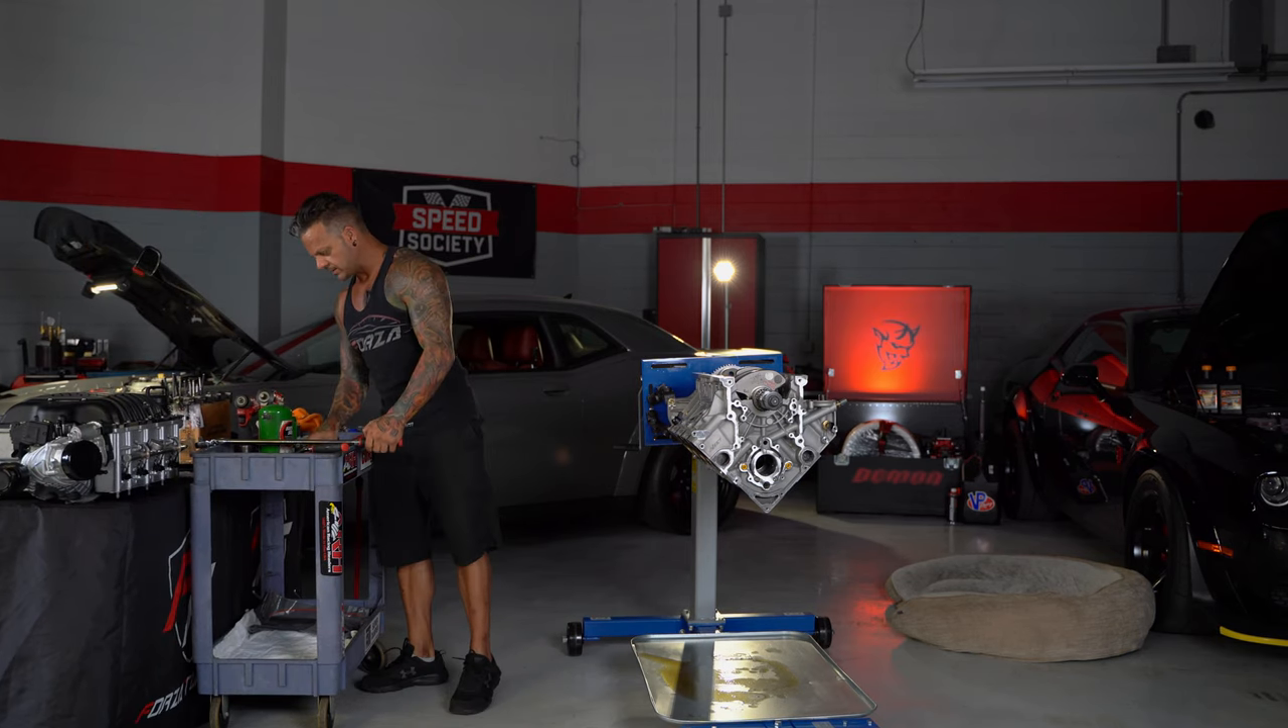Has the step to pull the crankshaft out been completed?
No.